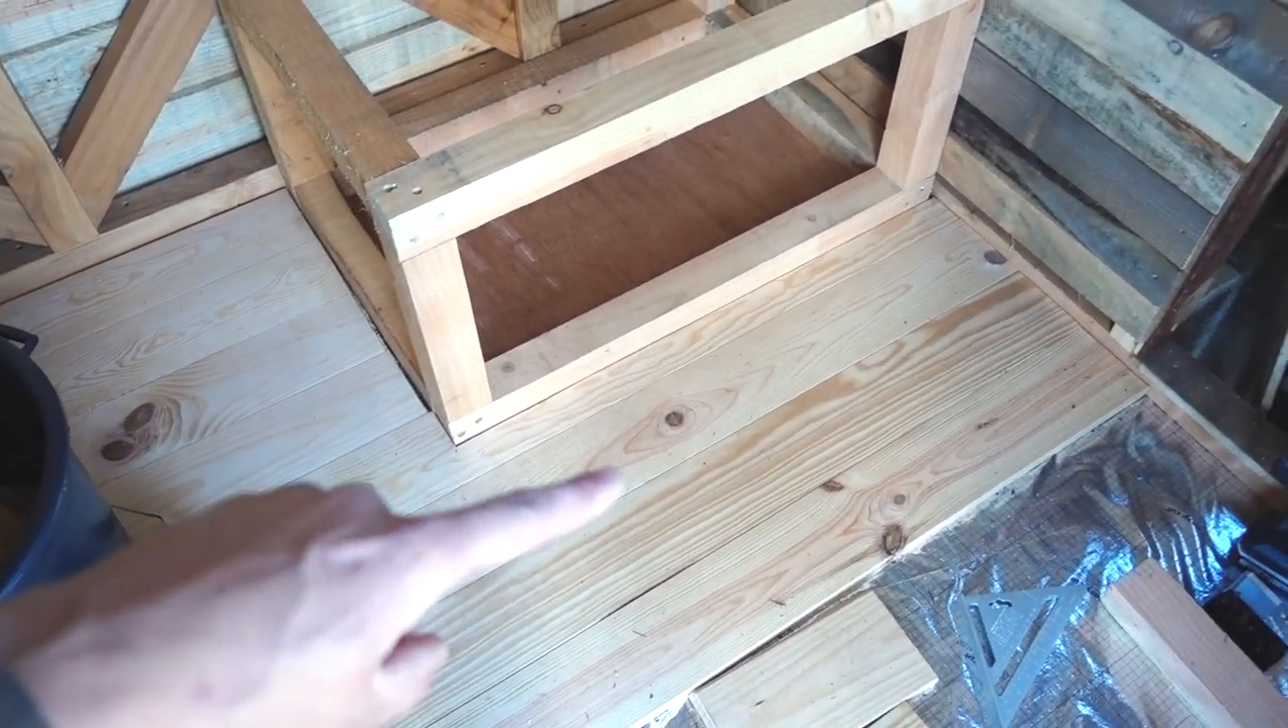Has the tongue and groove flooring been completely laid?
No.